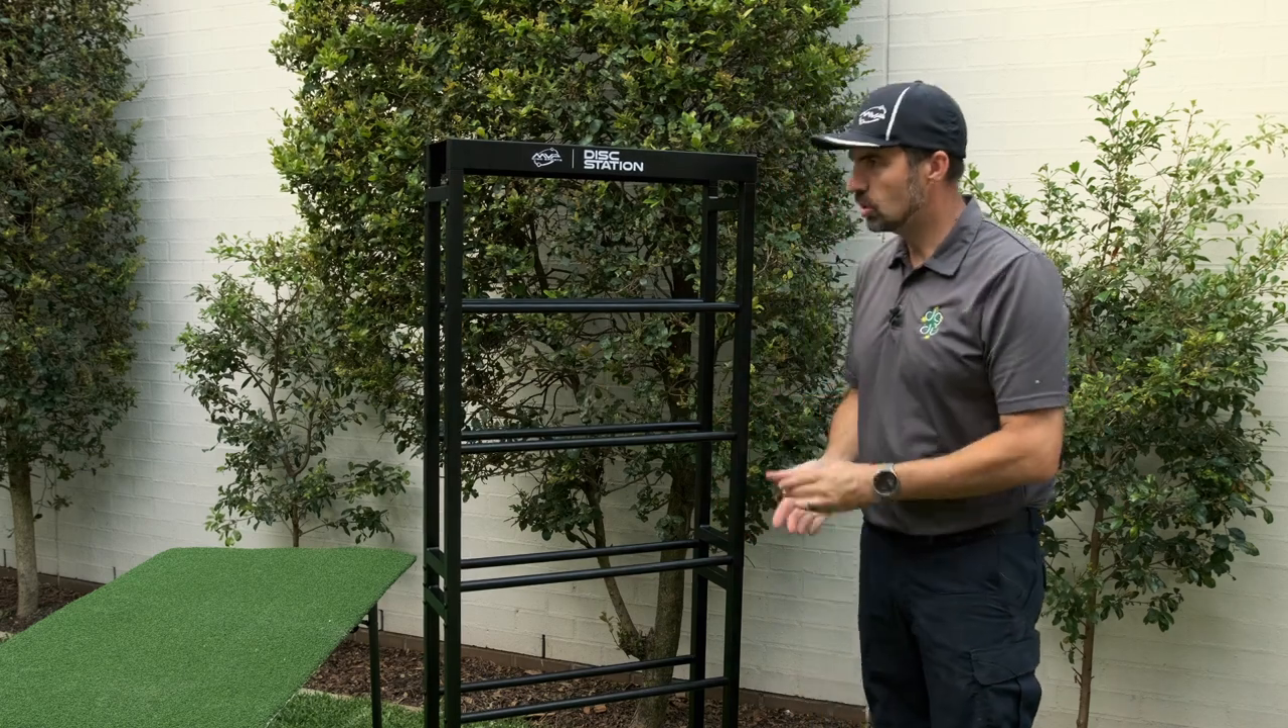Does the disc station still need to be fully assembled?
No.